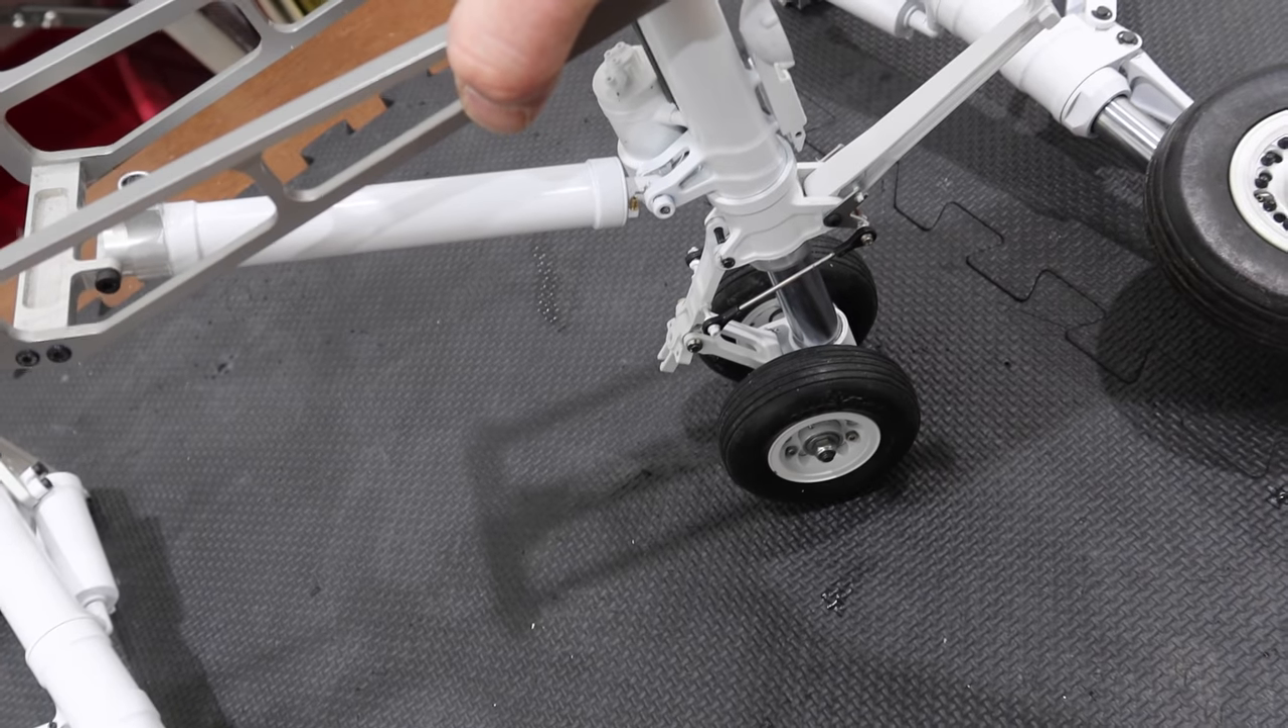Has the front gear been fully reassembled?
Yes.